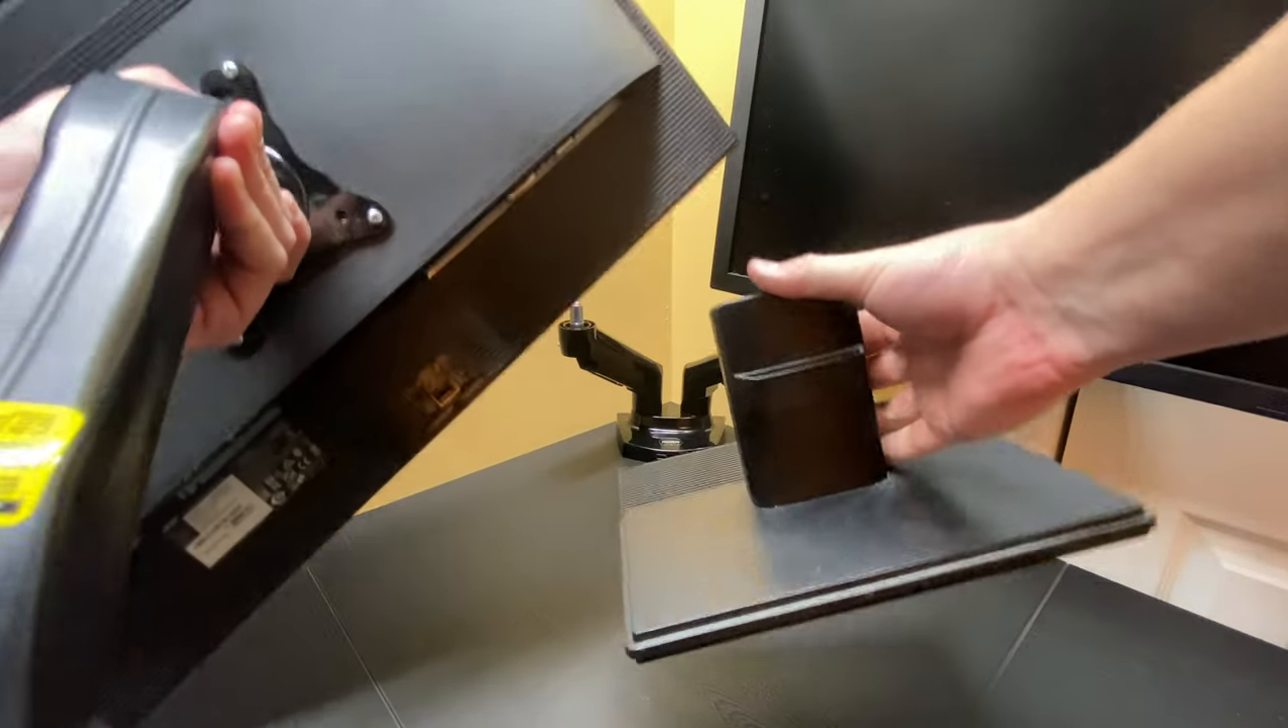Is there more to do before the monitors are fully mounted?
Yes.